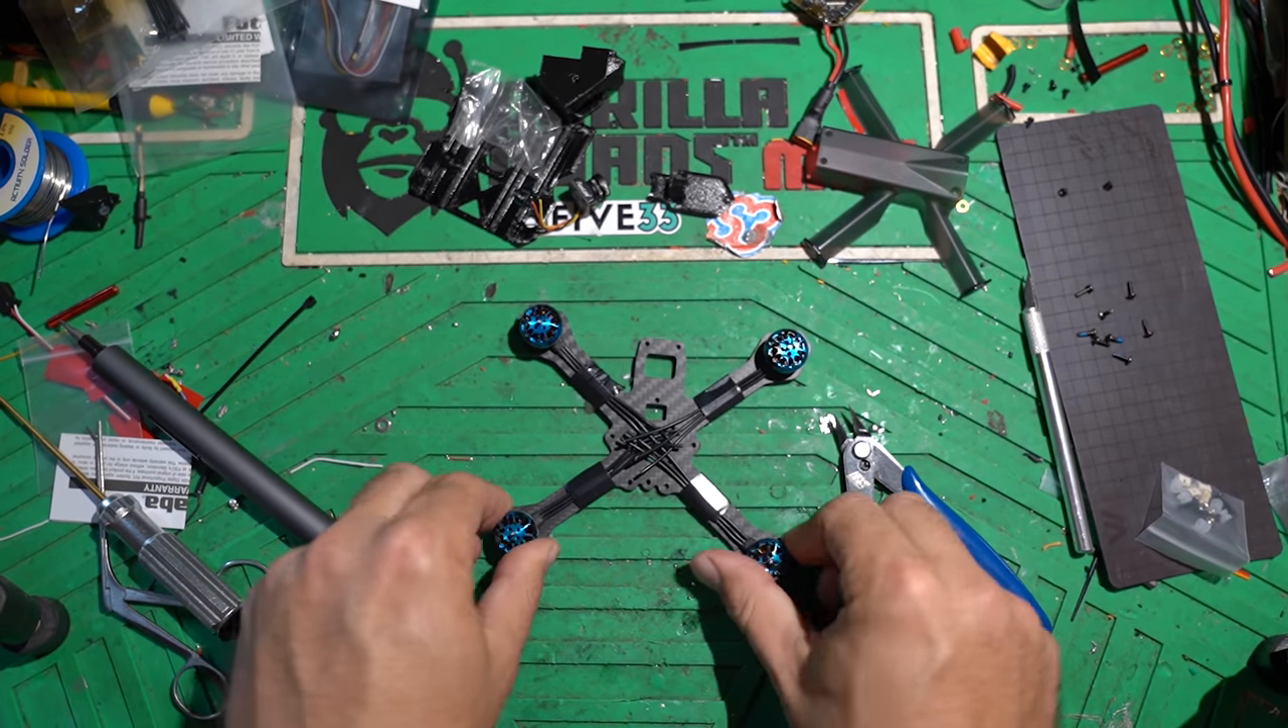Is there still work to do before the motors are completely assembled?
No.